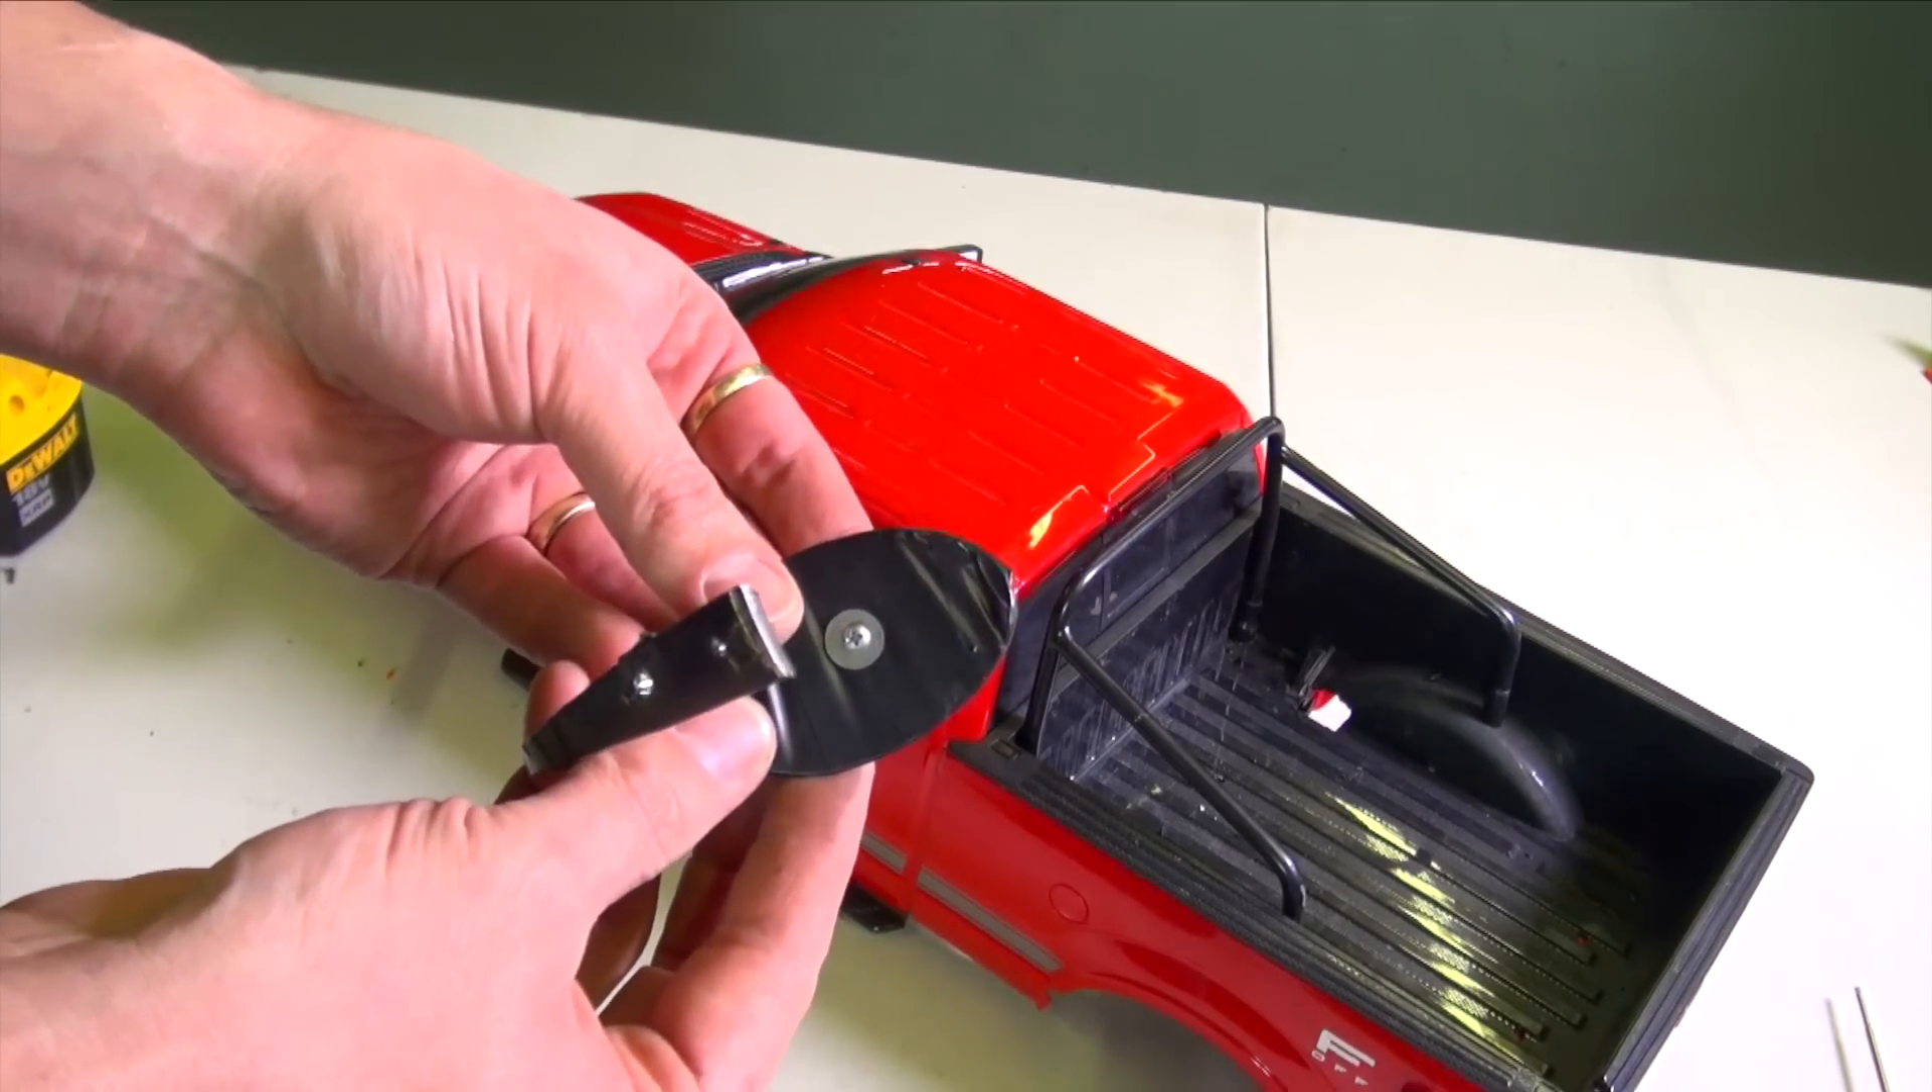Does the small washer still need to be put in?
No.